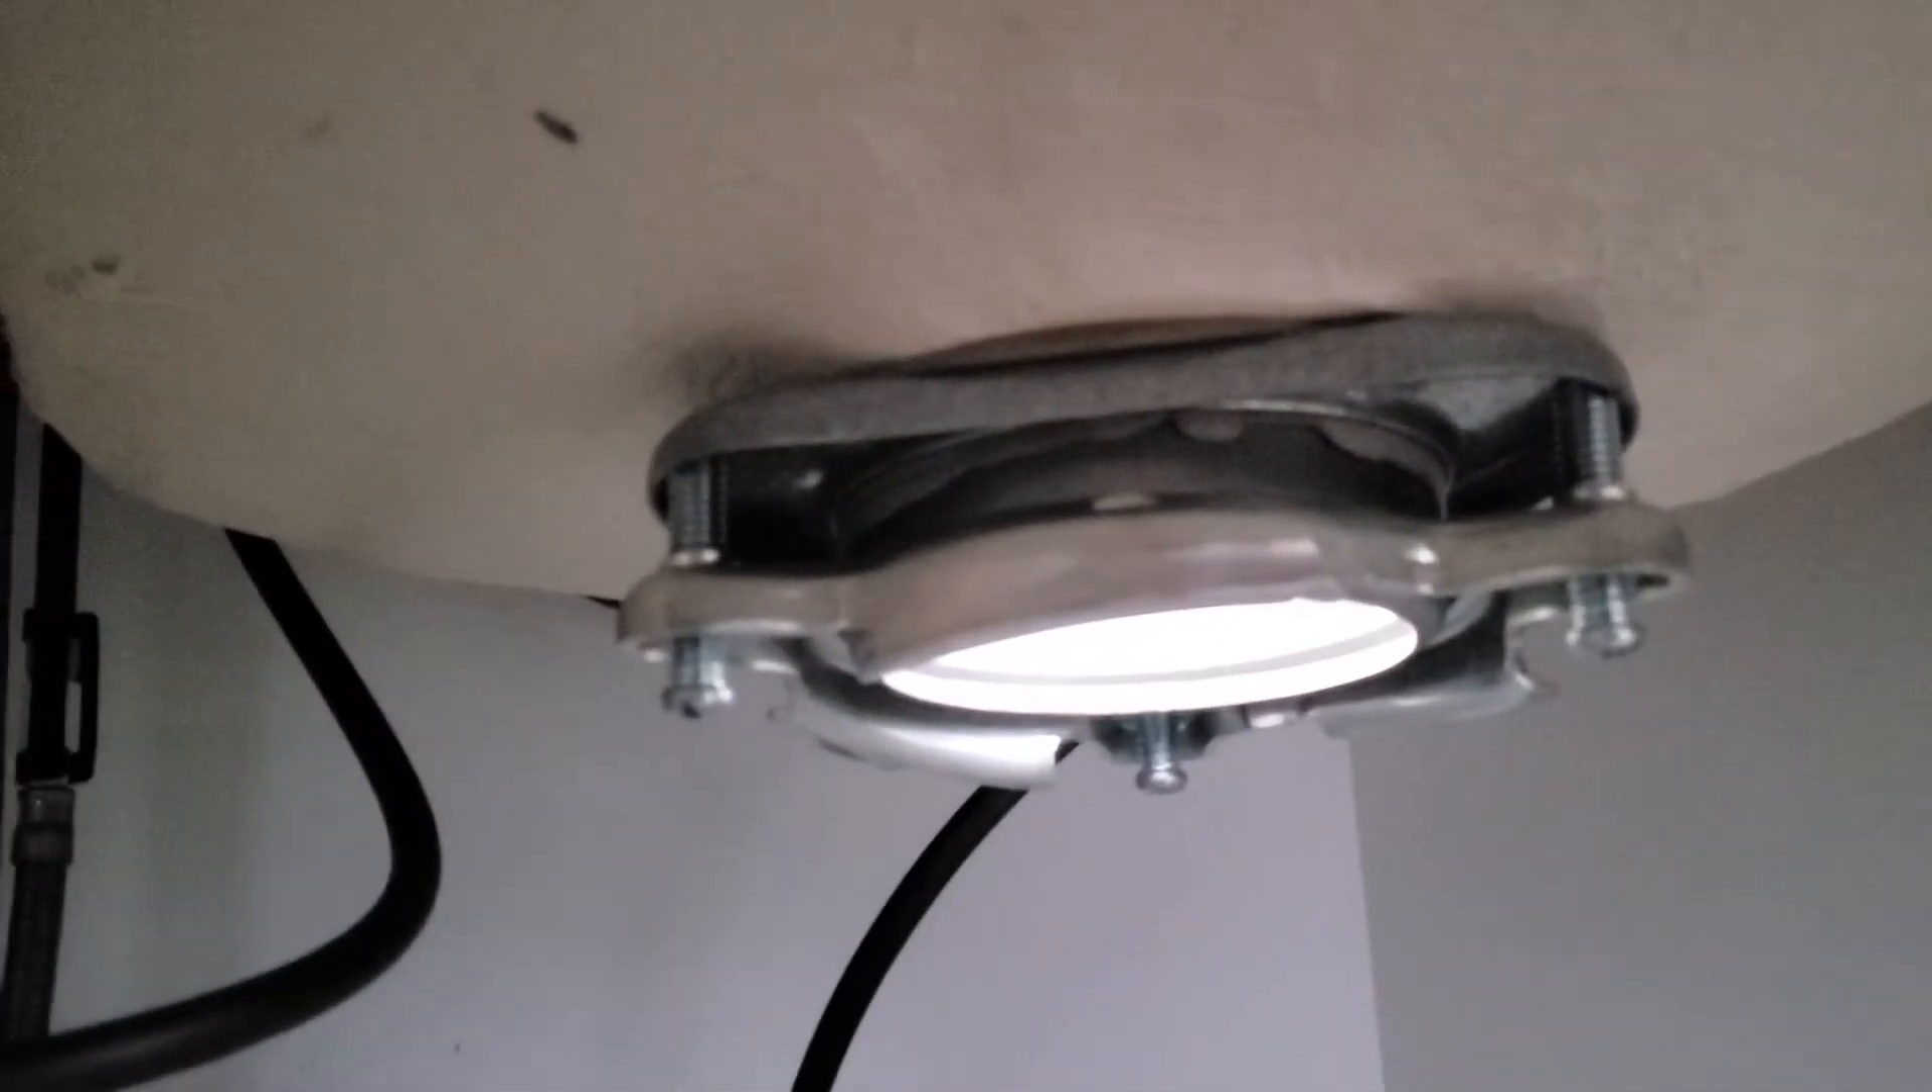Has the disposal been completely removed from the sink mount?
Yes.